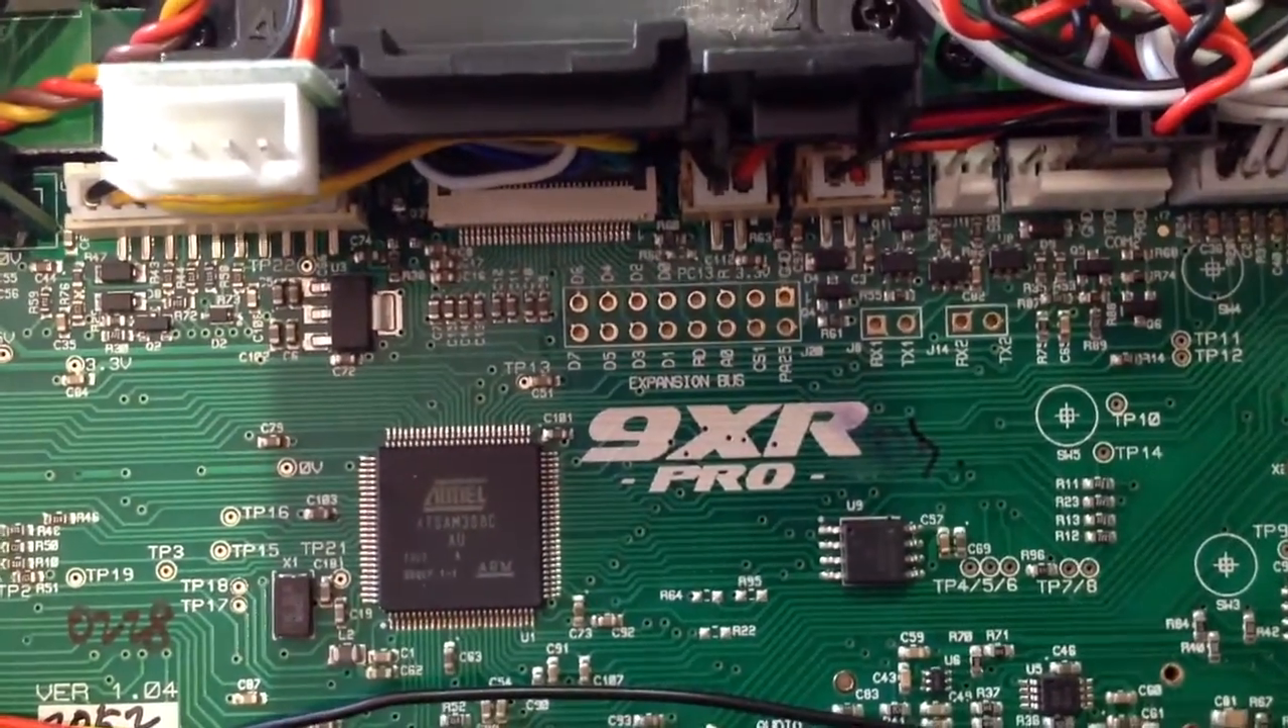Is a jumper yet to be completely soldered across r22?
Yes.